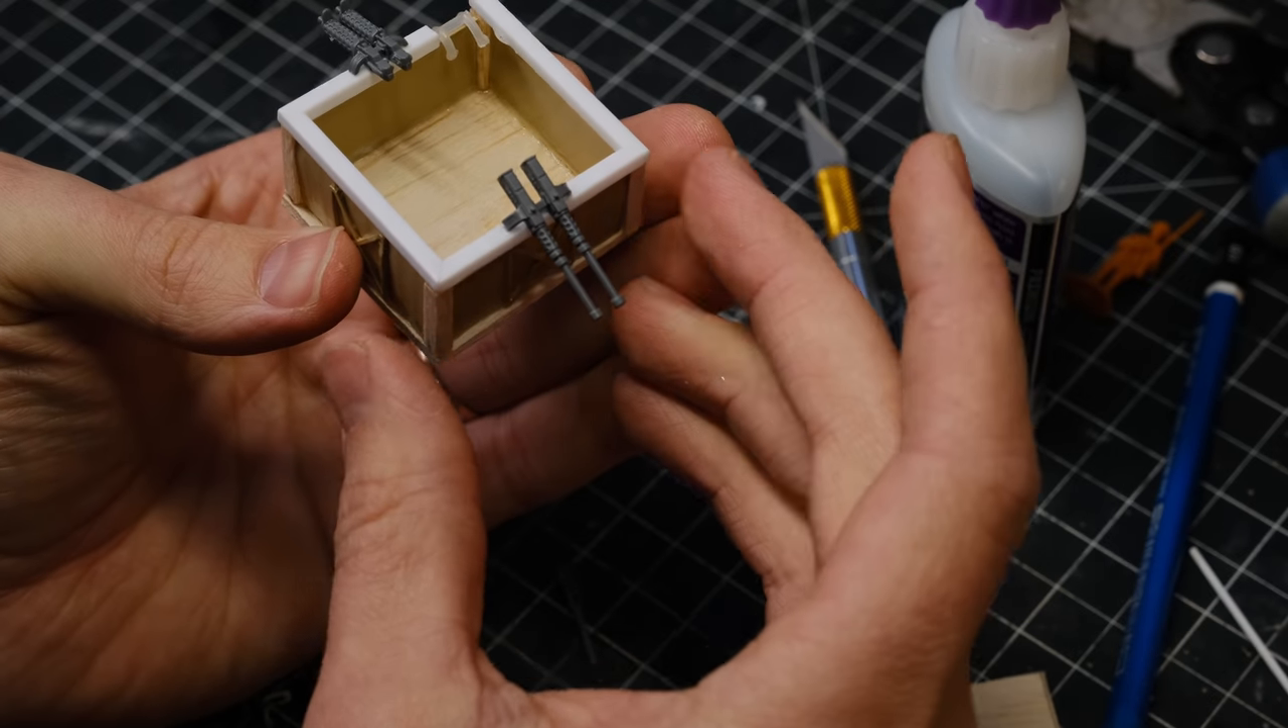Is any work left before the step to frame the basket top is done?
No.